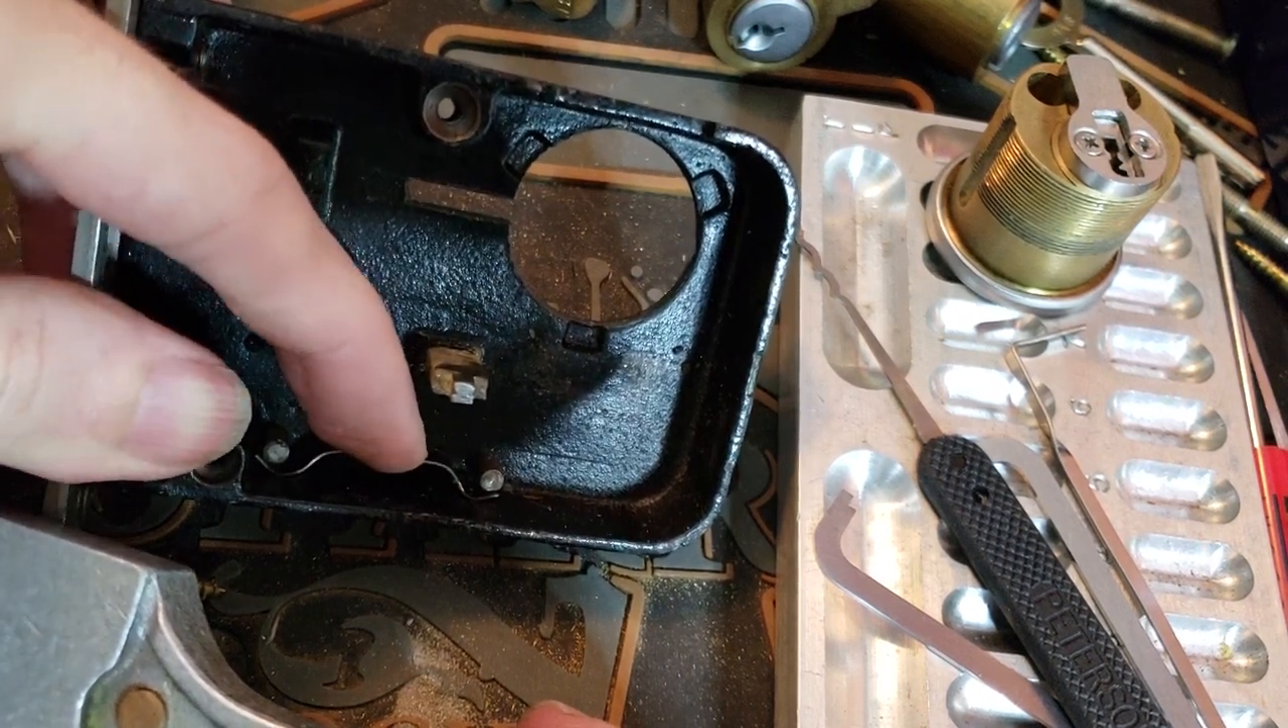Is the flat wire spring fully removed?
No.